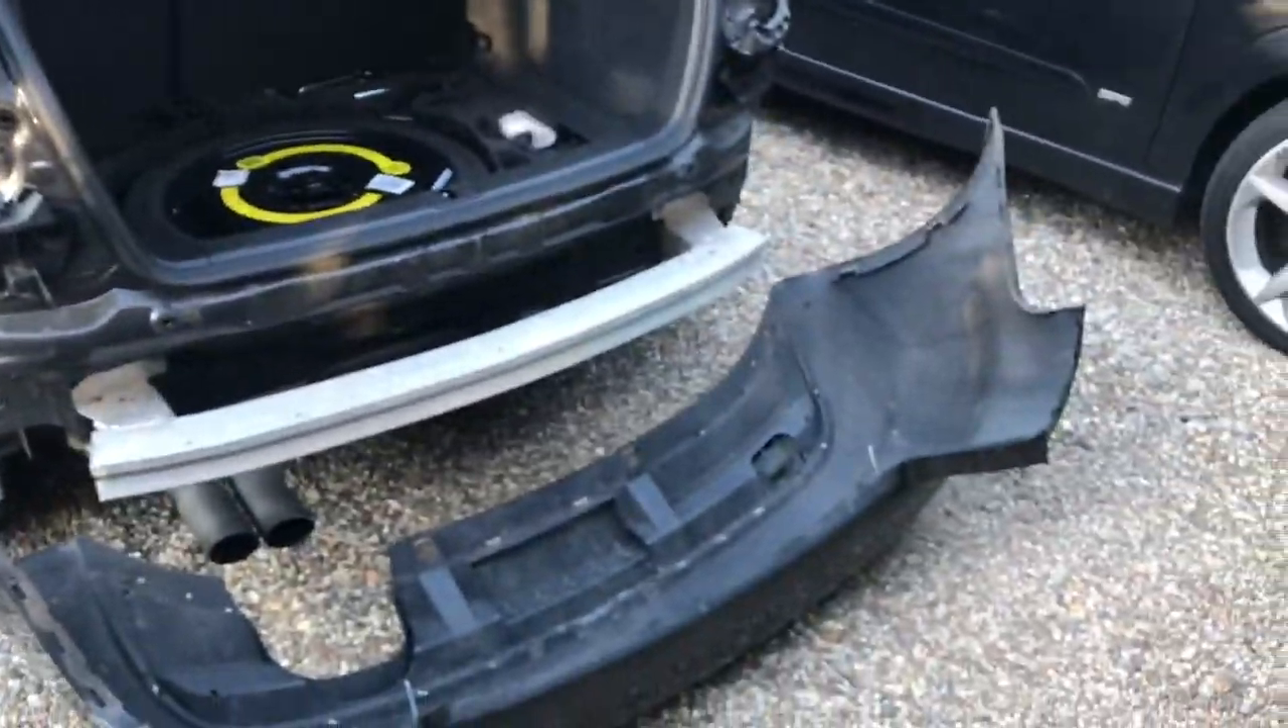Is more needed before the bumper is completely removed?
No.